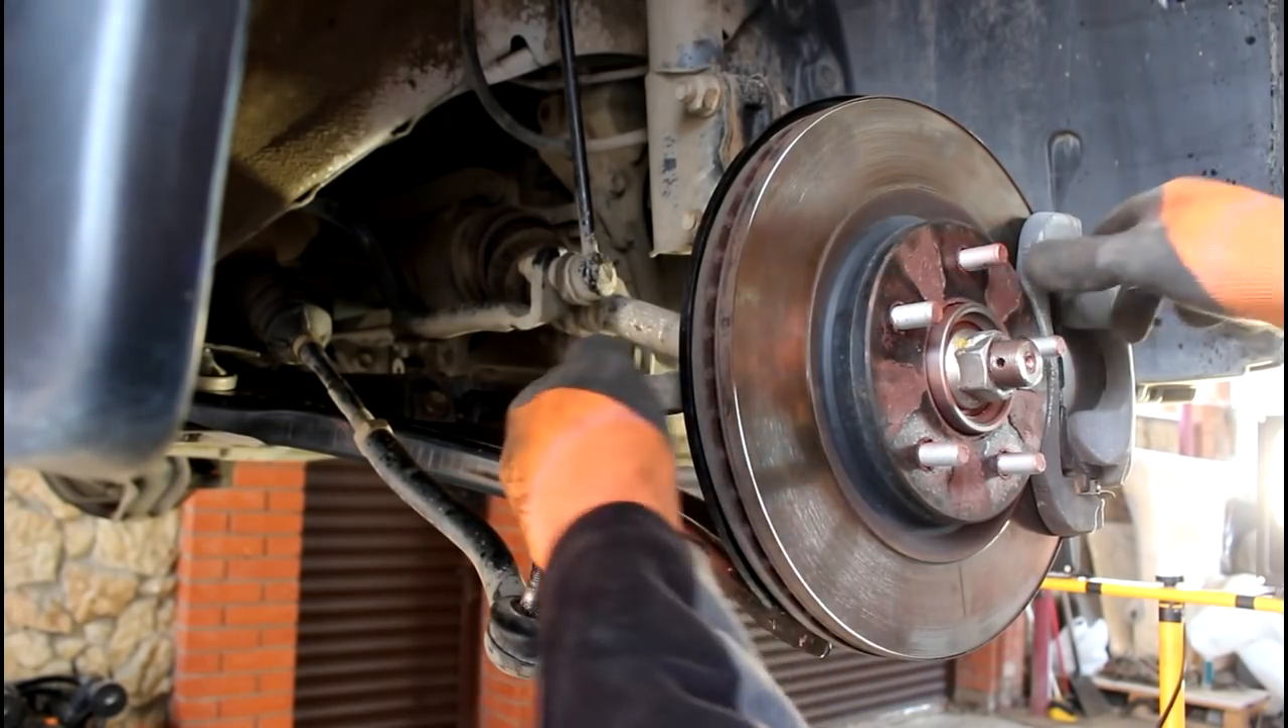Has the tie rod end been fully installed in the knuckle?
No.